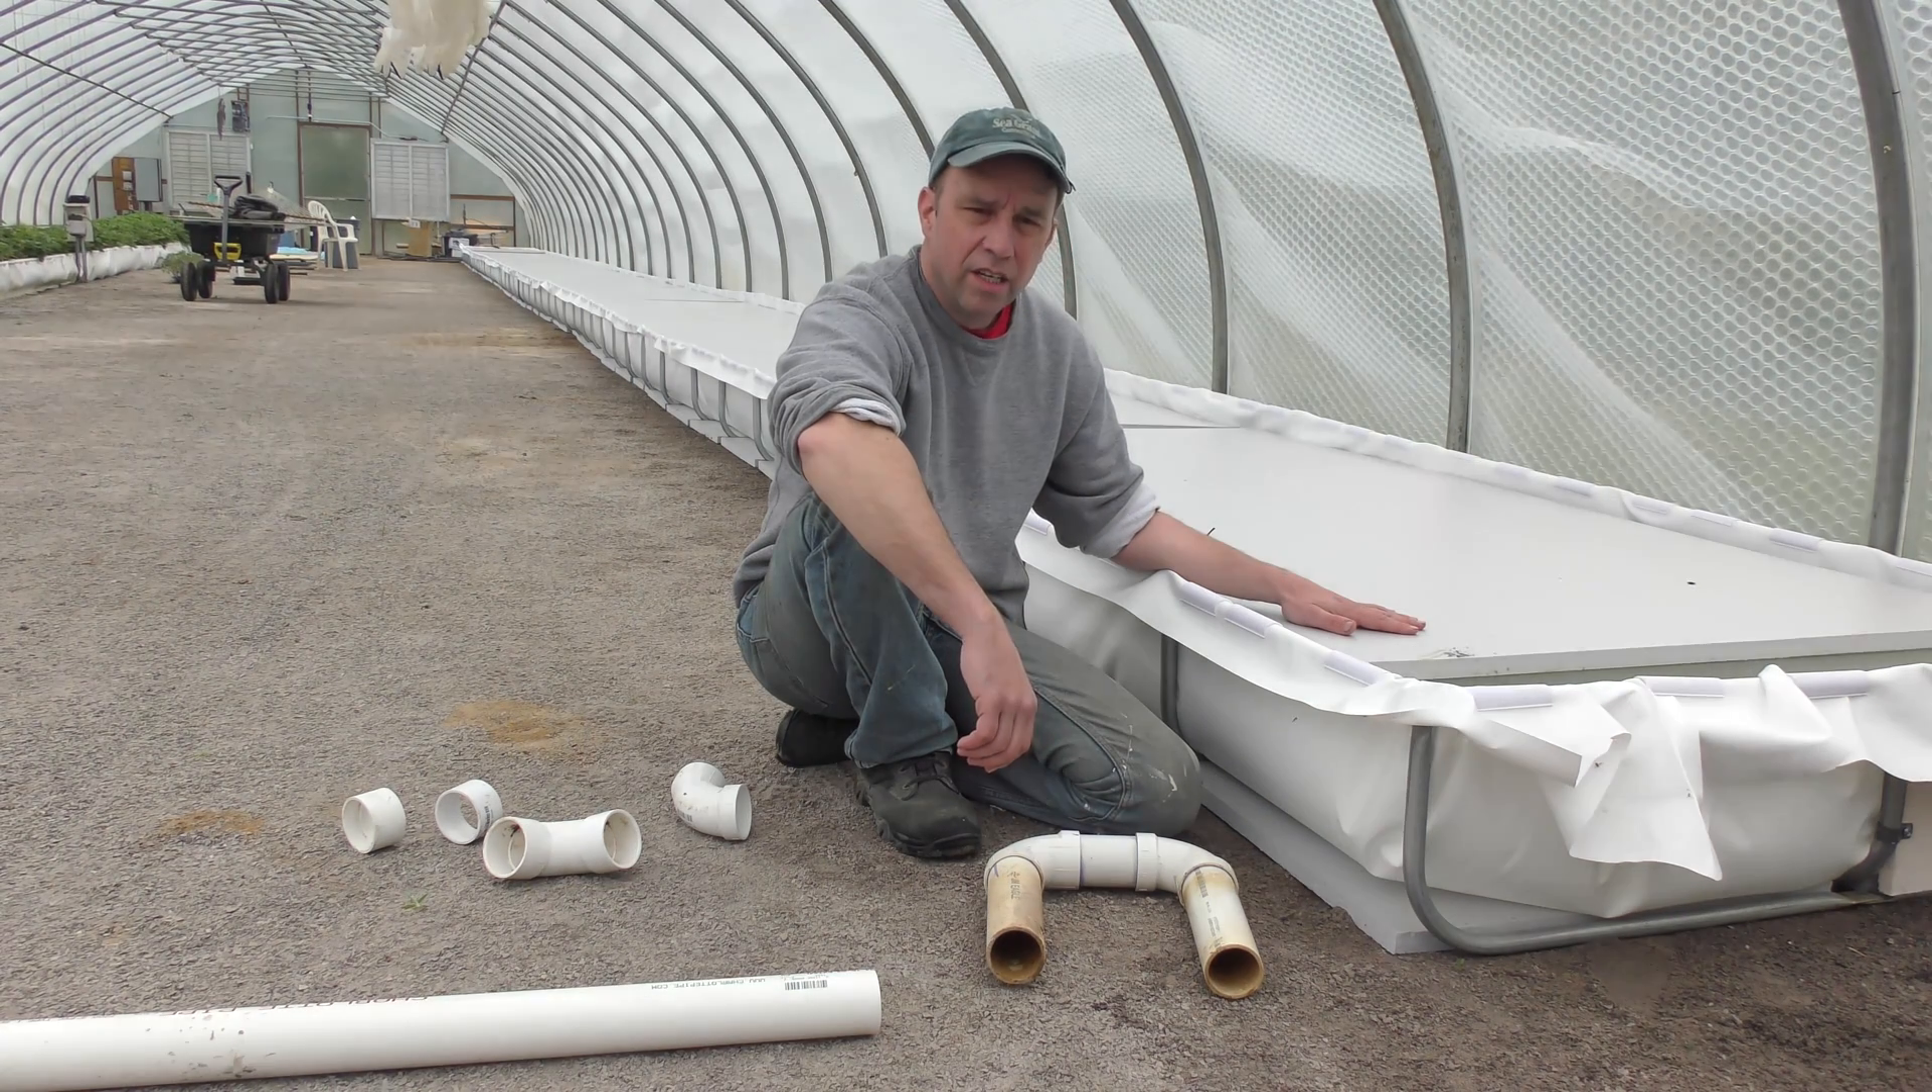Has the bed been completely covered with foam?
Yes.